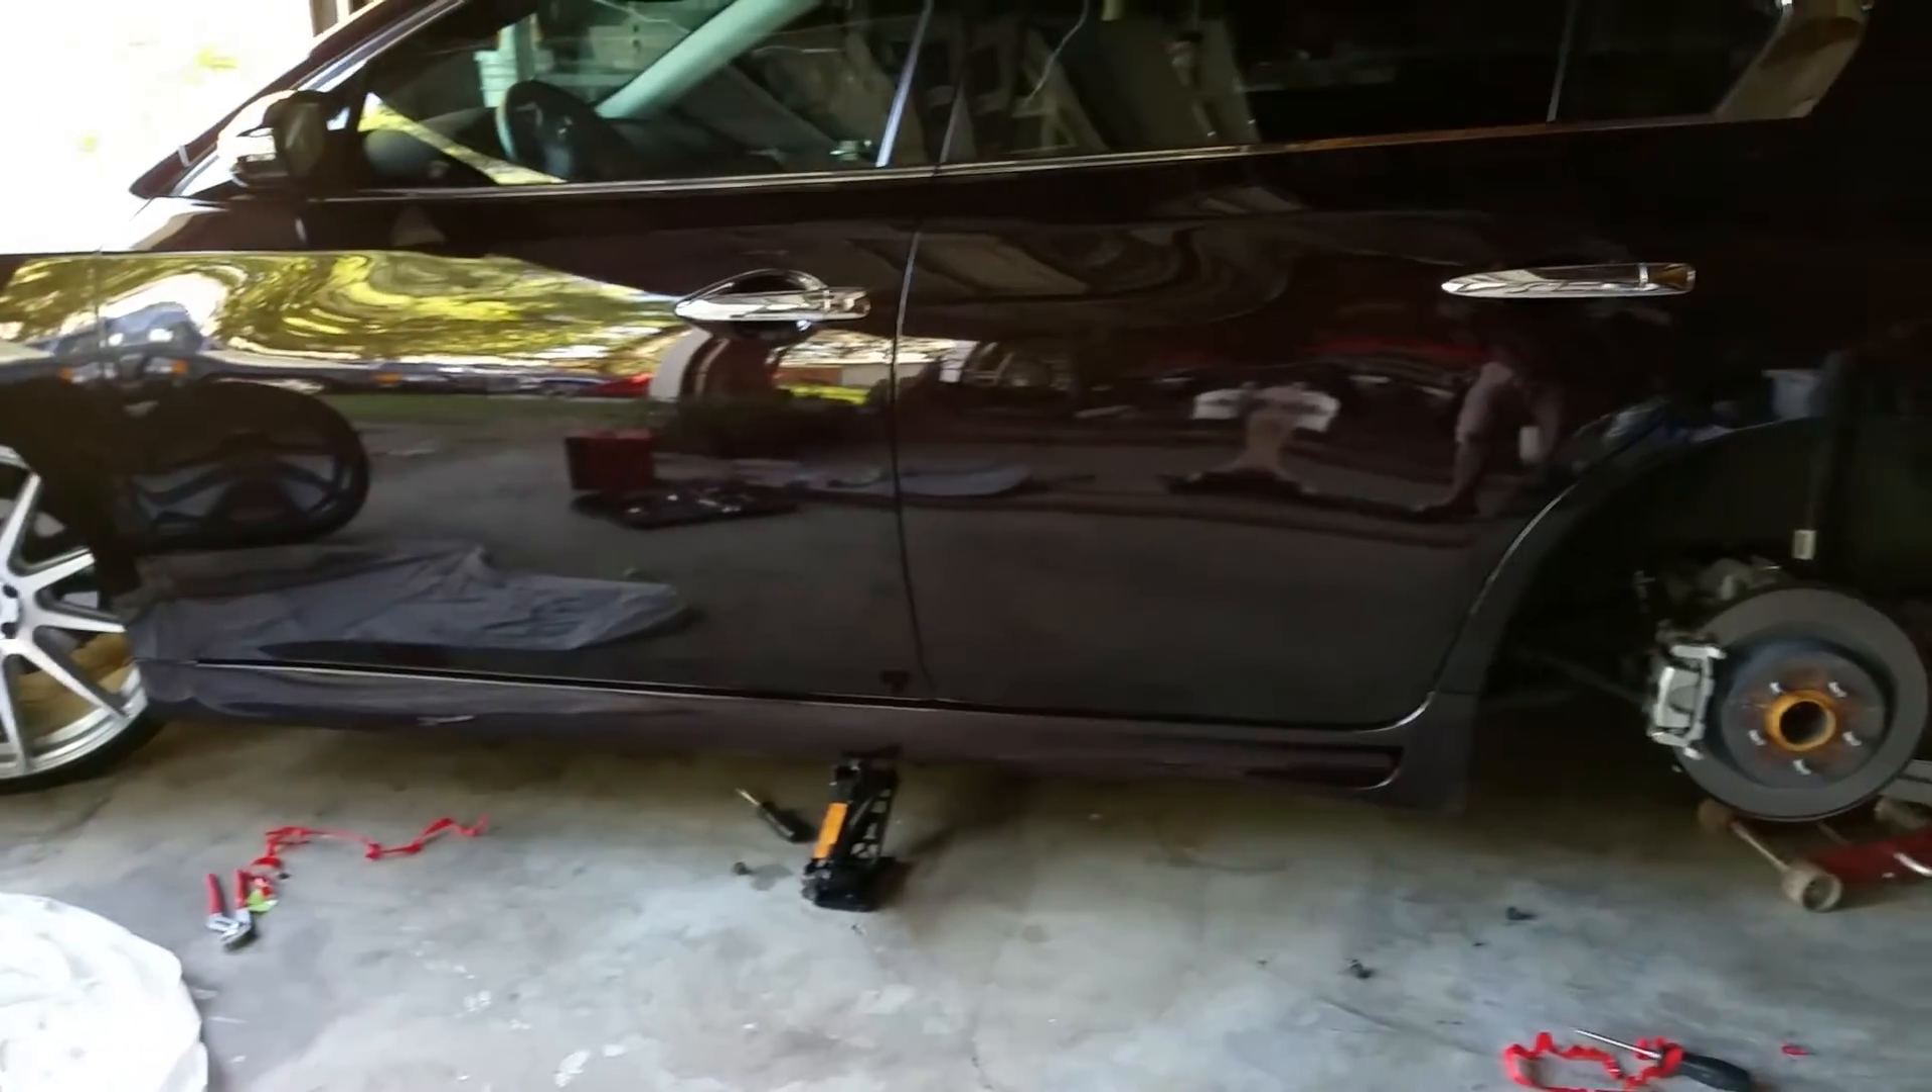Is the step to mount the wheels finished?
No.